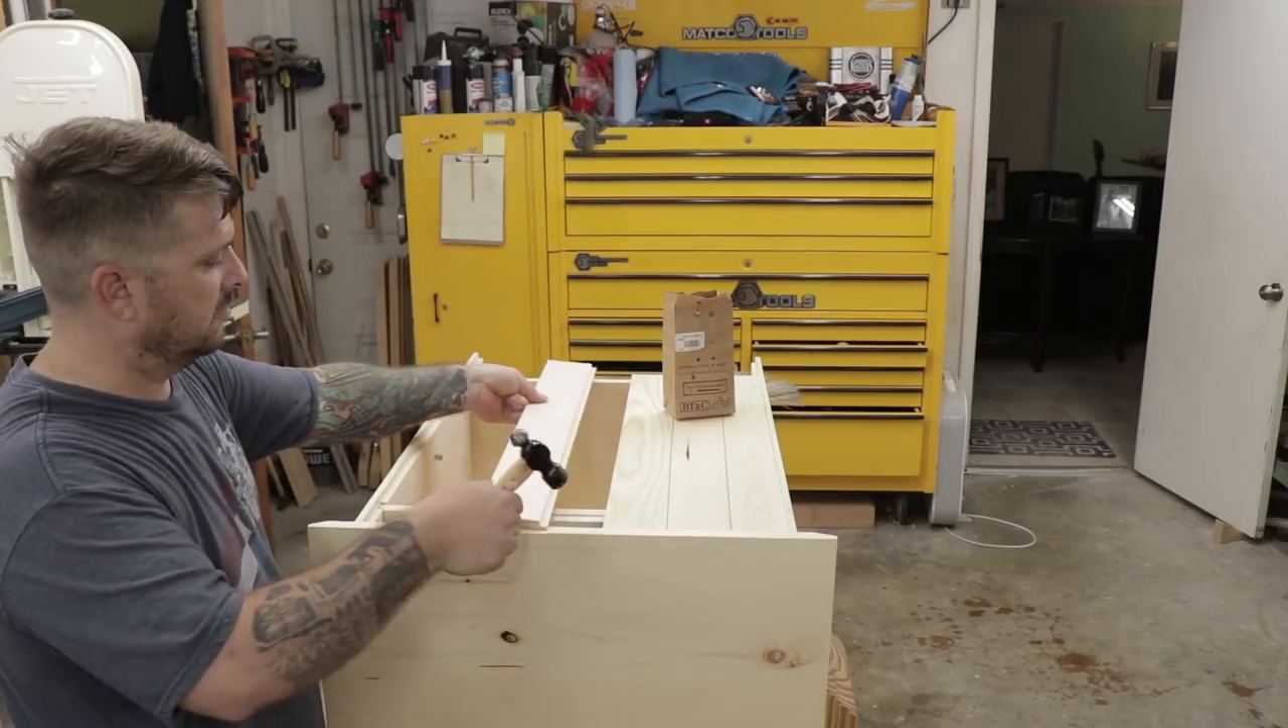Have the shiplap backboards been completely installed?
No.